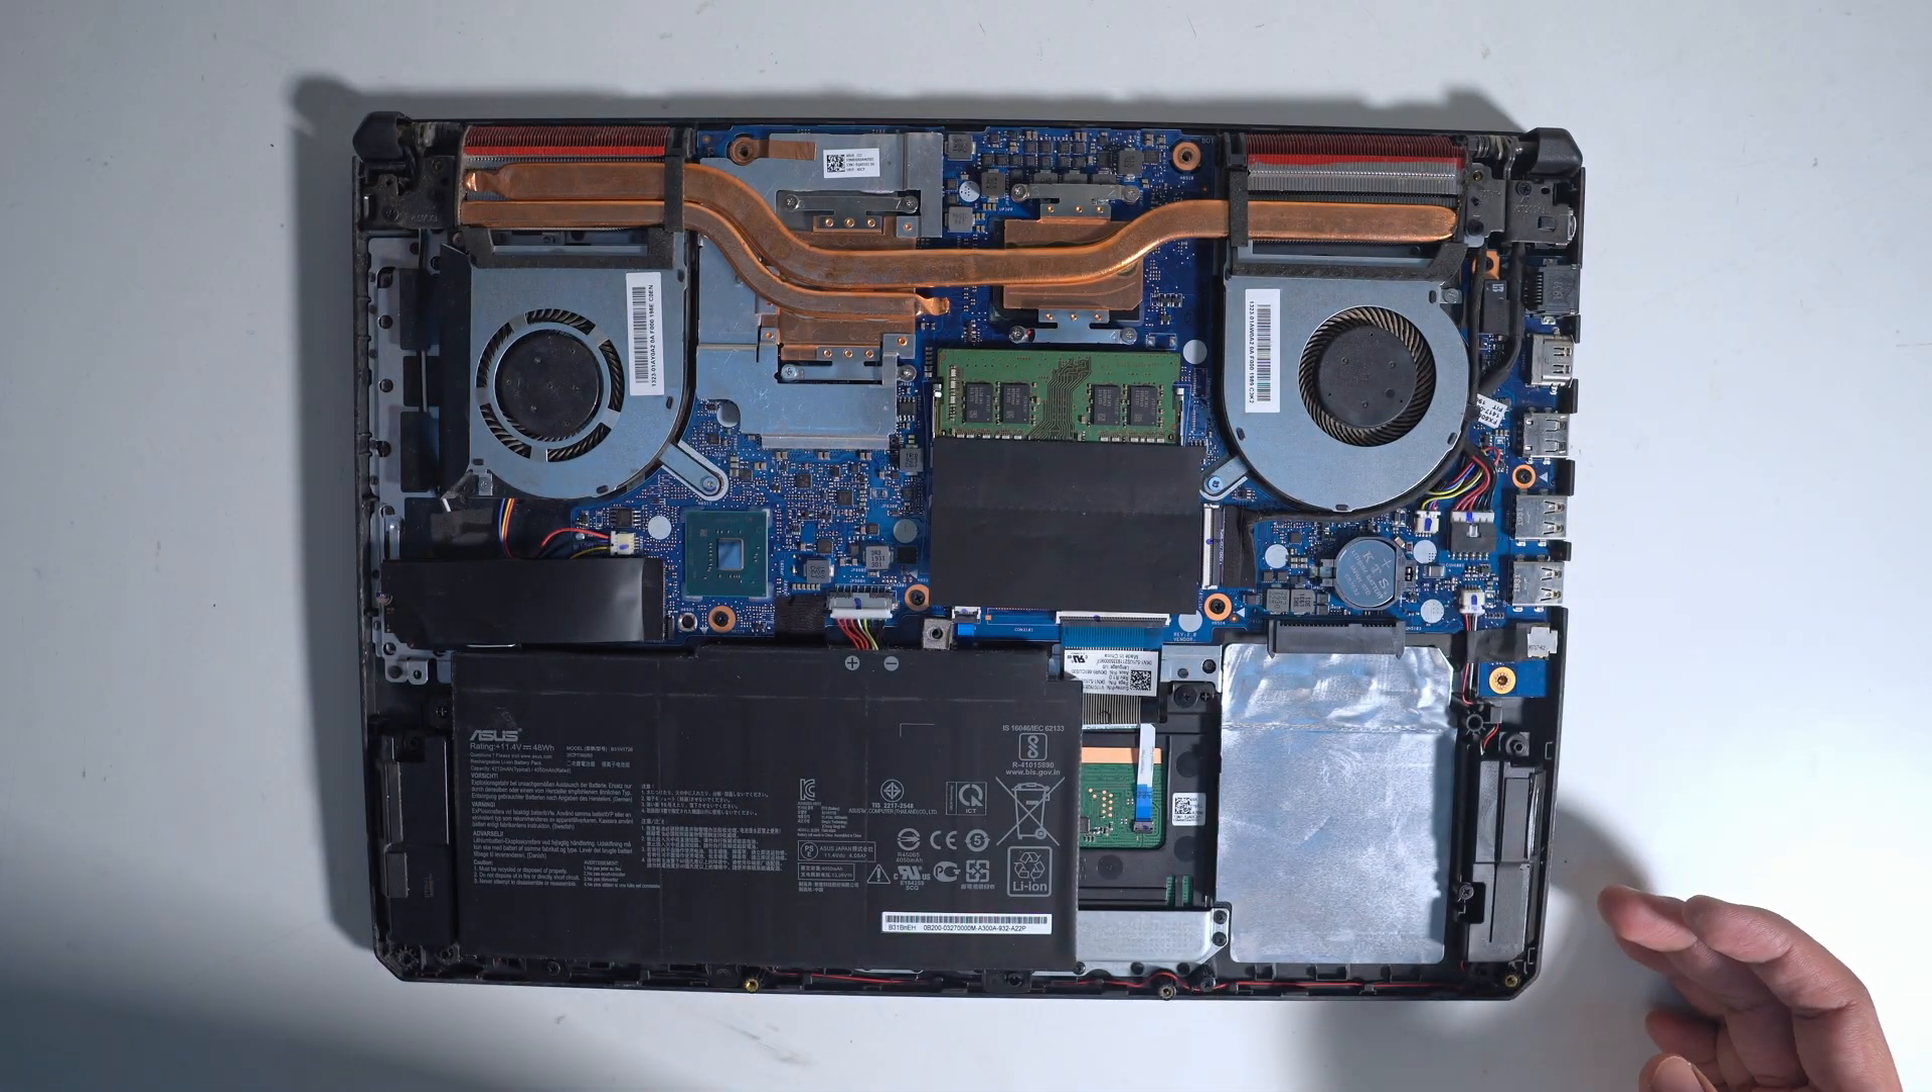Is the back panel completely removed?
Yes.